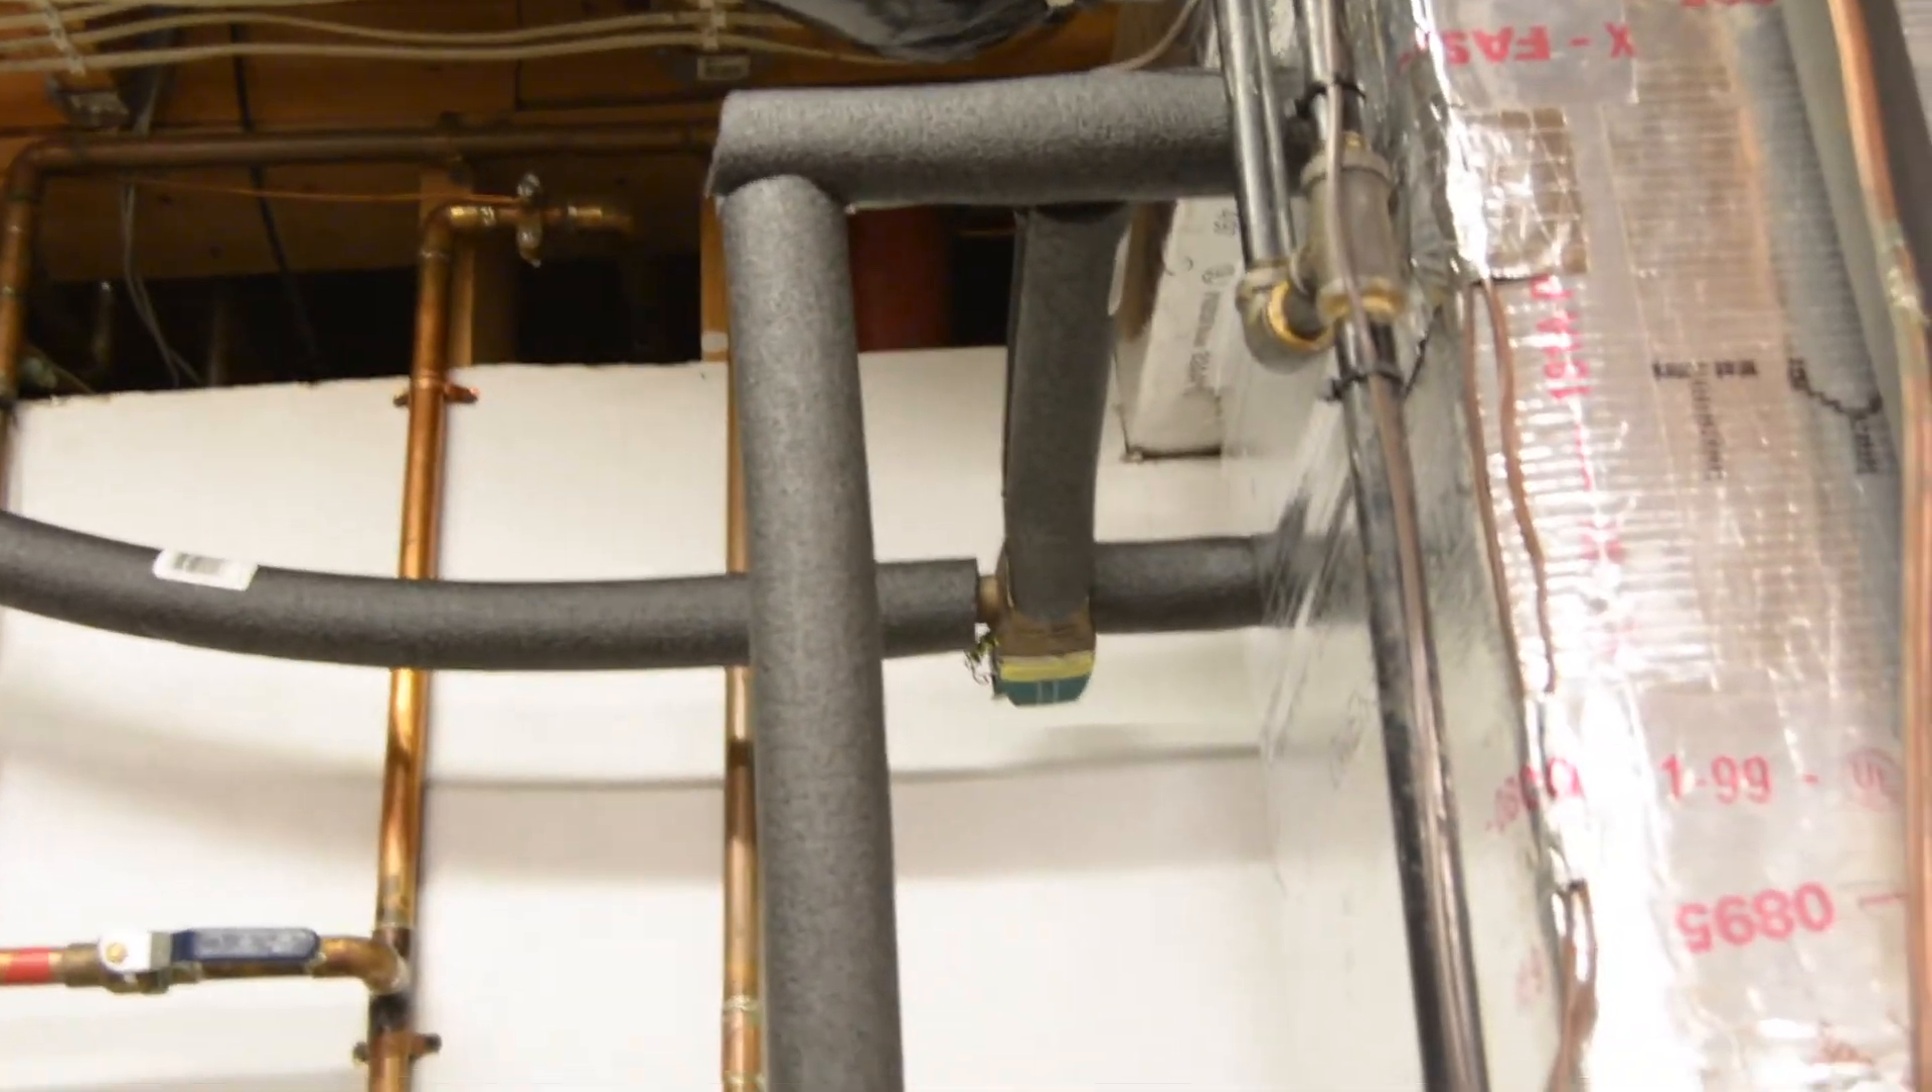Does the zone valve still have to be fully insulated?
Yes.